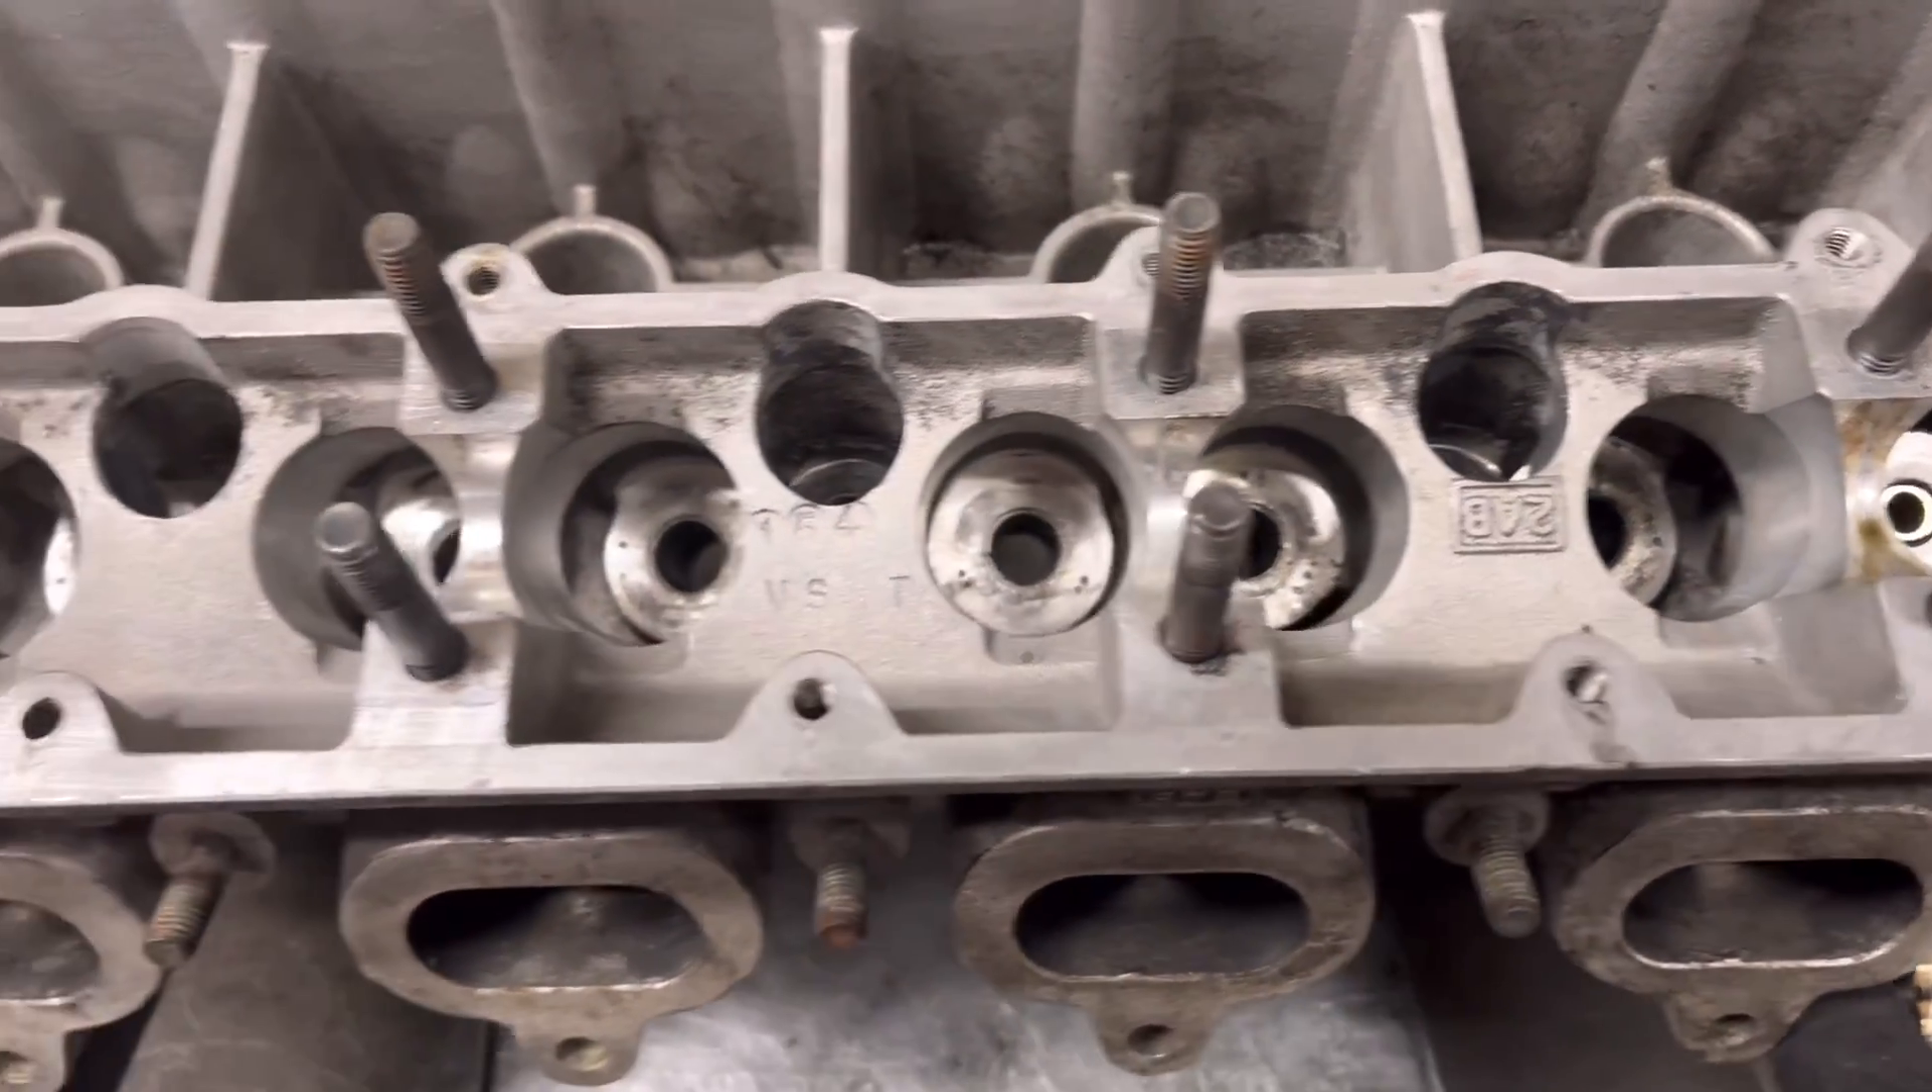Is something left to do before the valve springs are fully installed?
Yes.